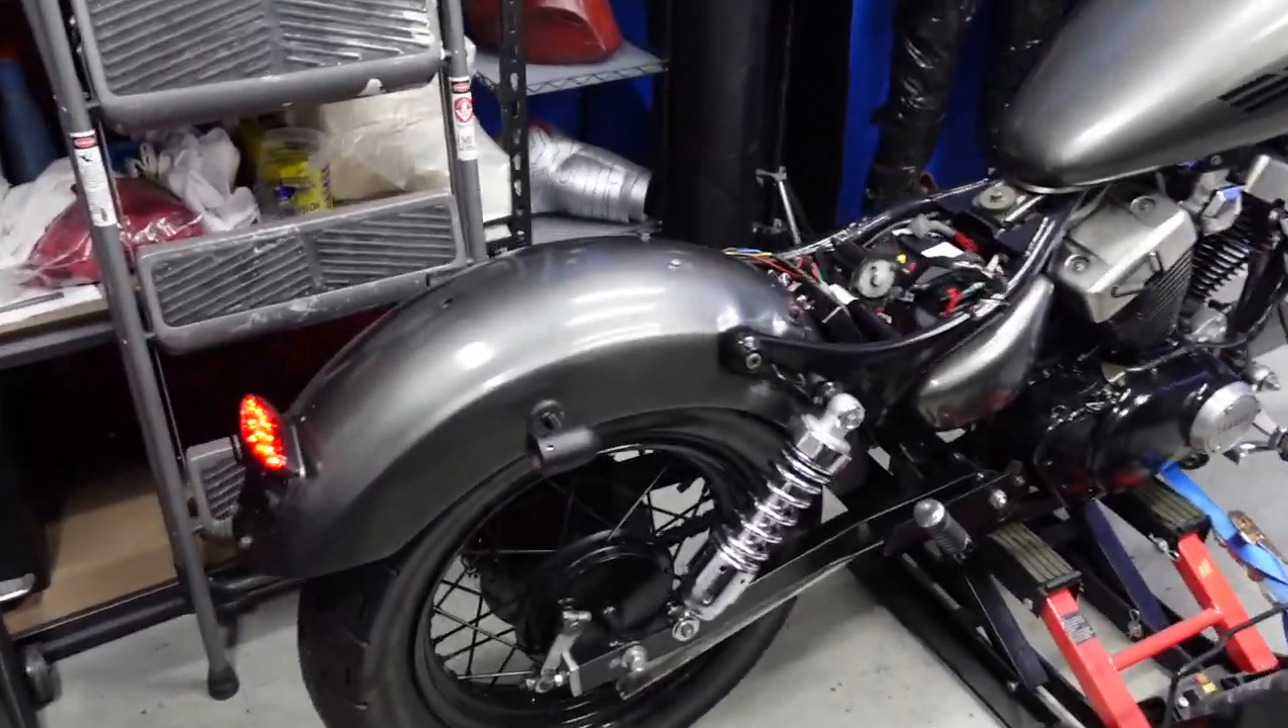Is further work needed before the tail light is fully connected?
No.